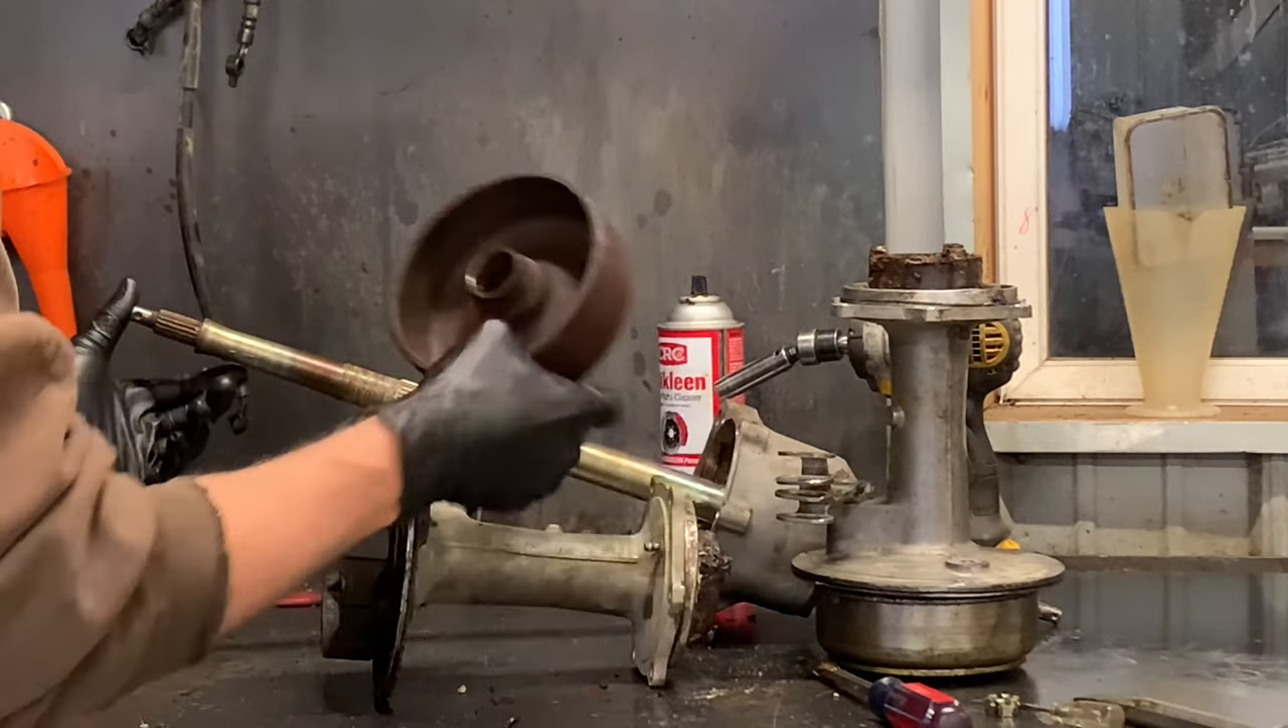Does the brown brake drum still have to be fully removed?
No.